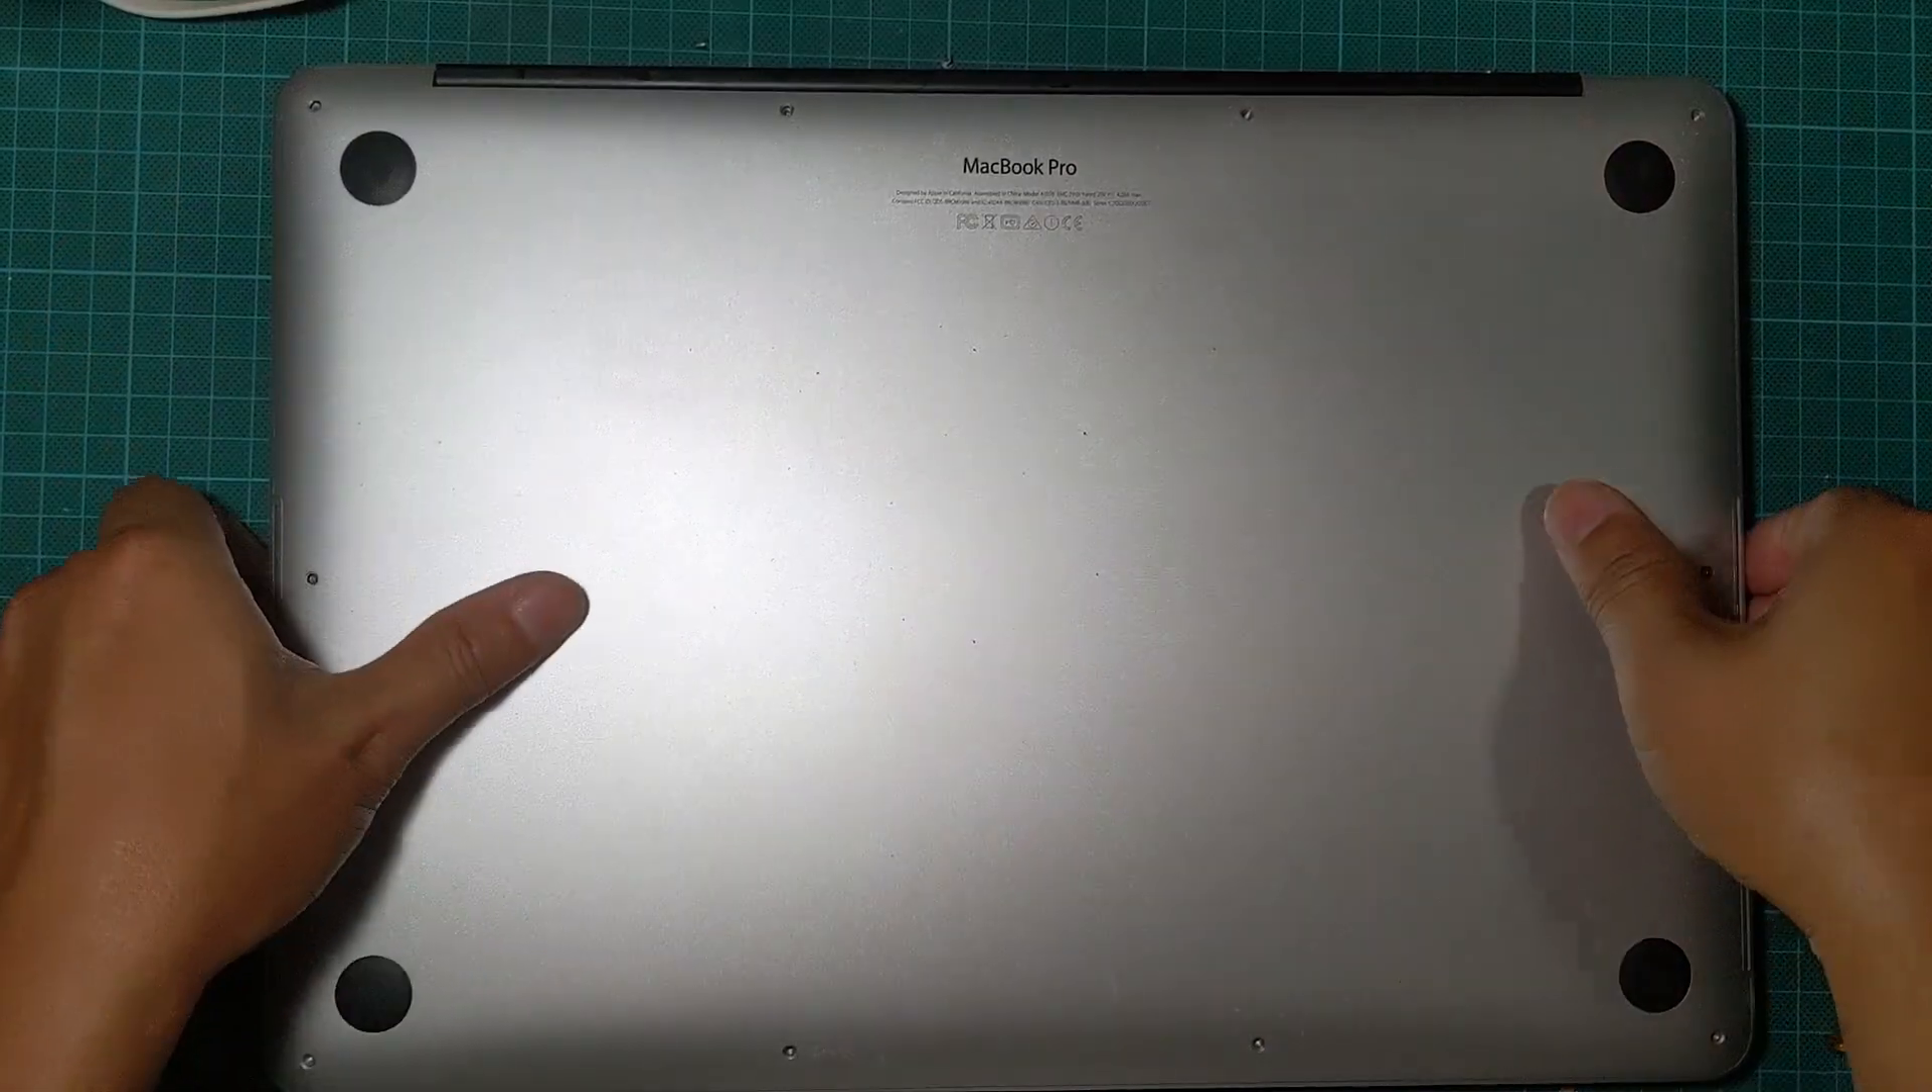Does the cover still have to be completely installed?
No.